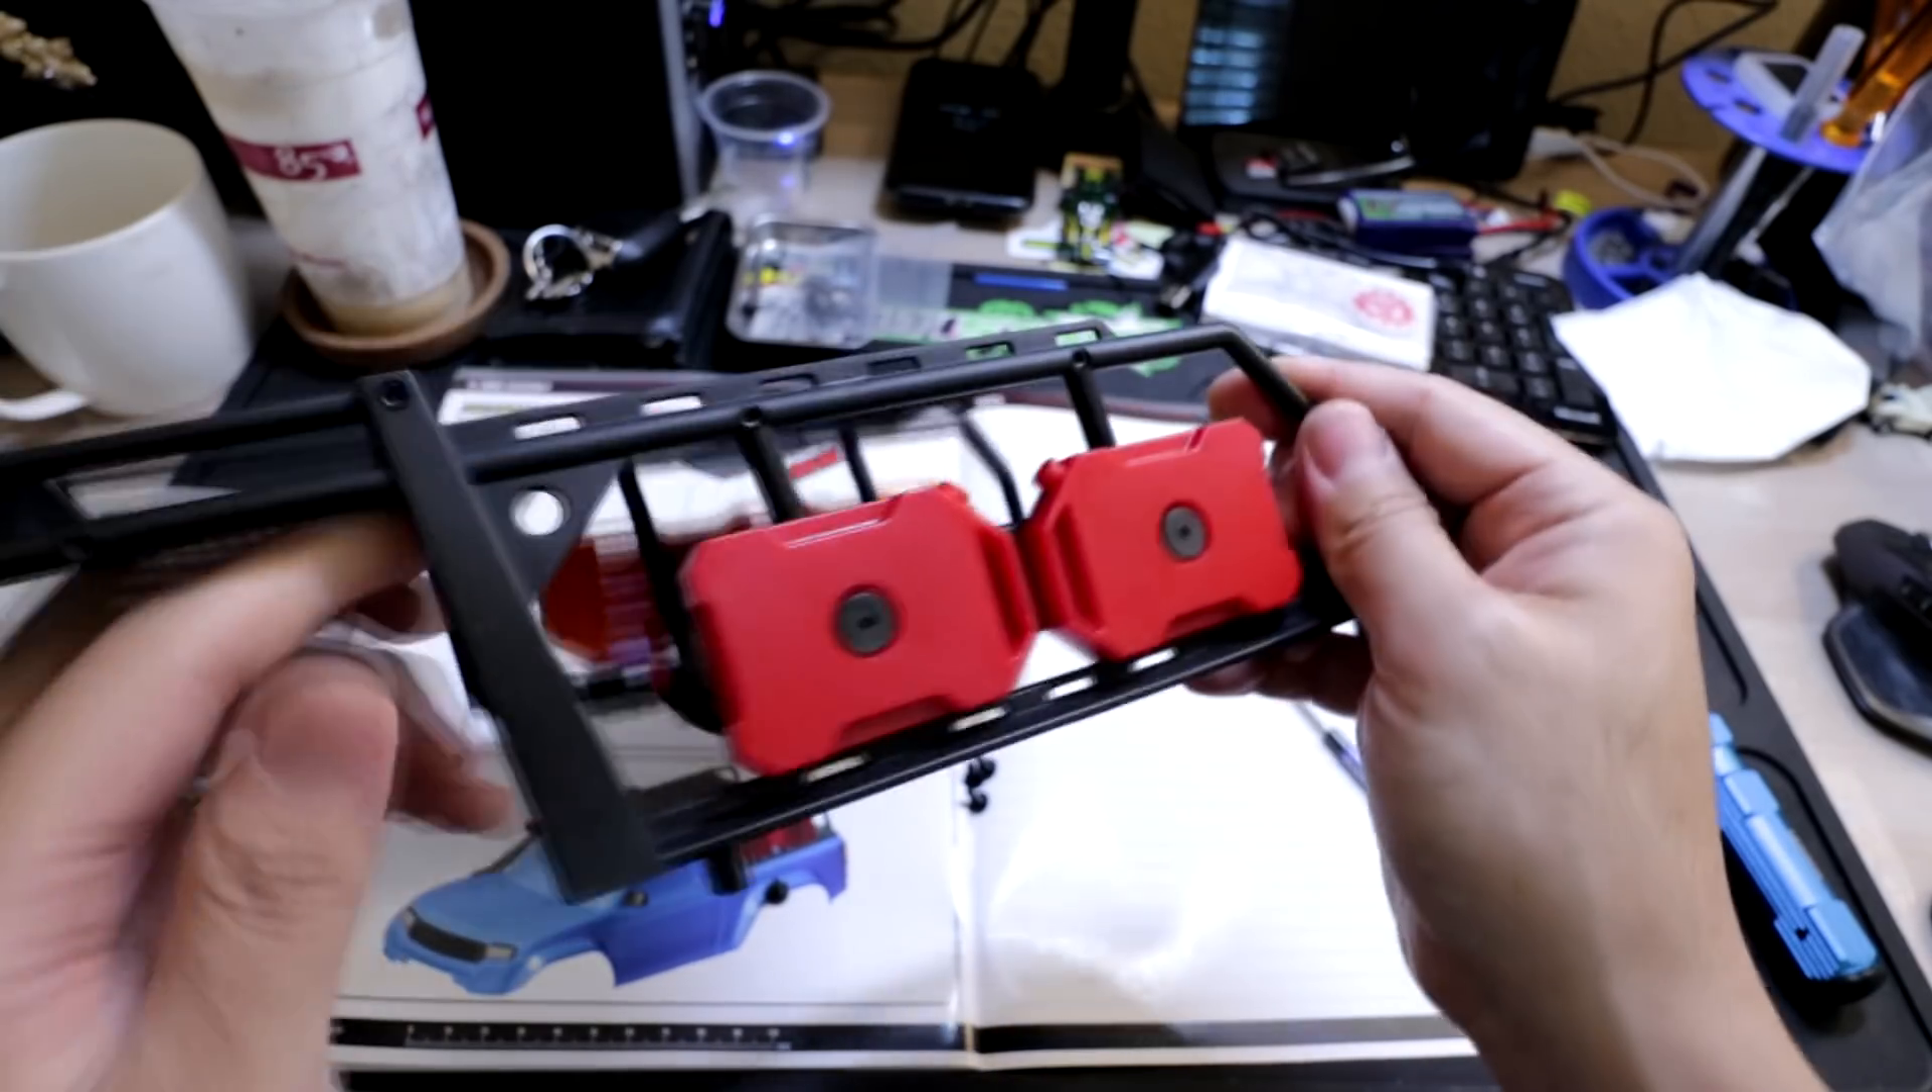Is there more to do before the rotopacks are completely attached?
No.